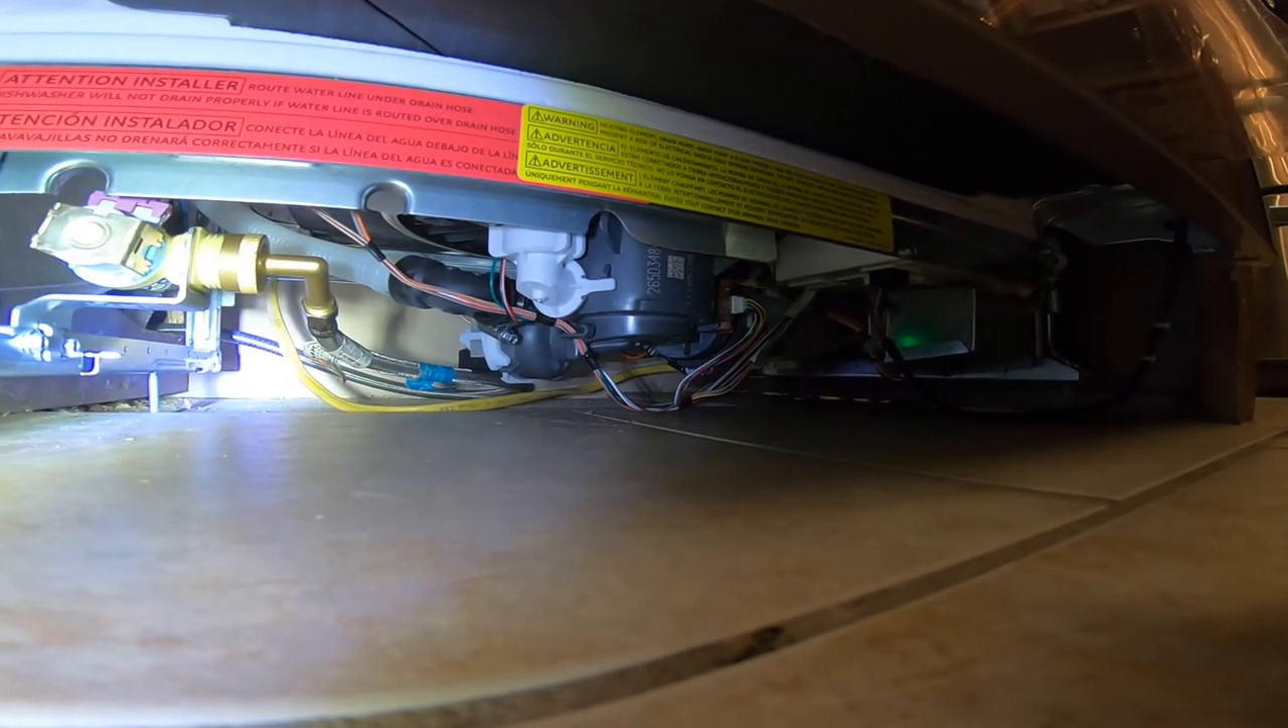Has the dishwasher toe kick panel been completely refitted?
No.